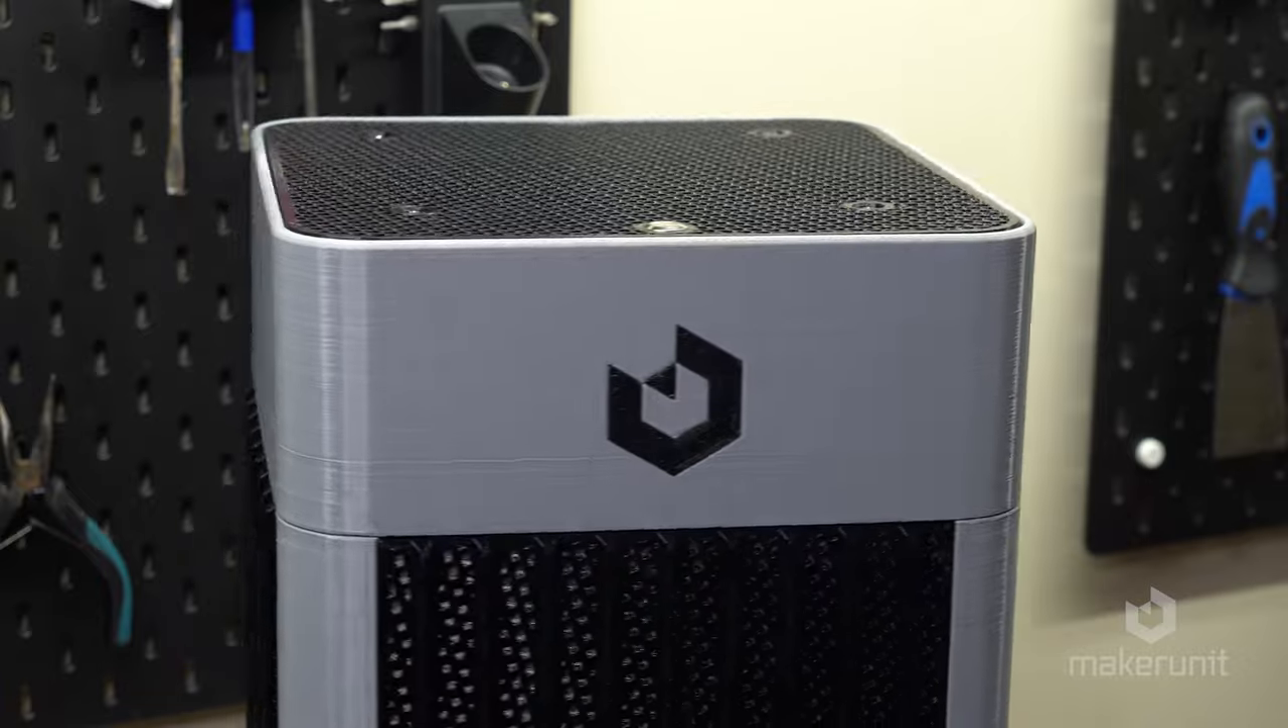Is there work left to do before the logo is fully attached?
No.